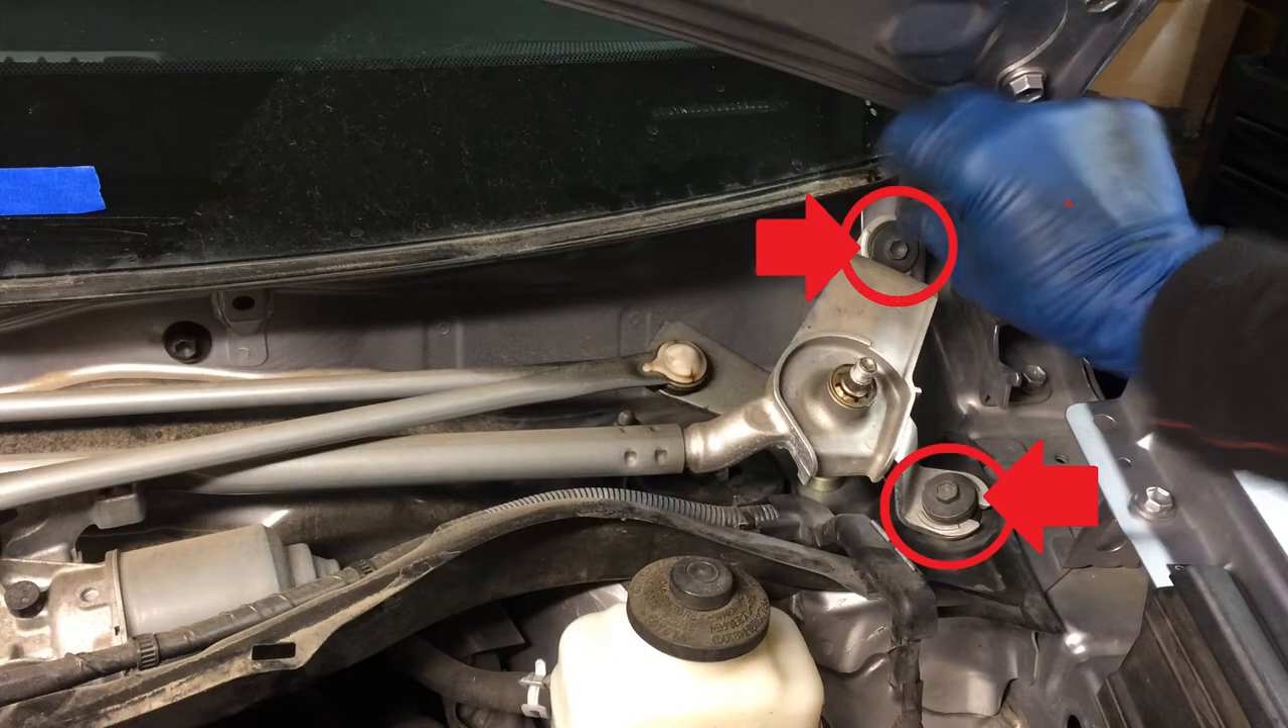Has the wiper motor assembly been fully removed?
No.